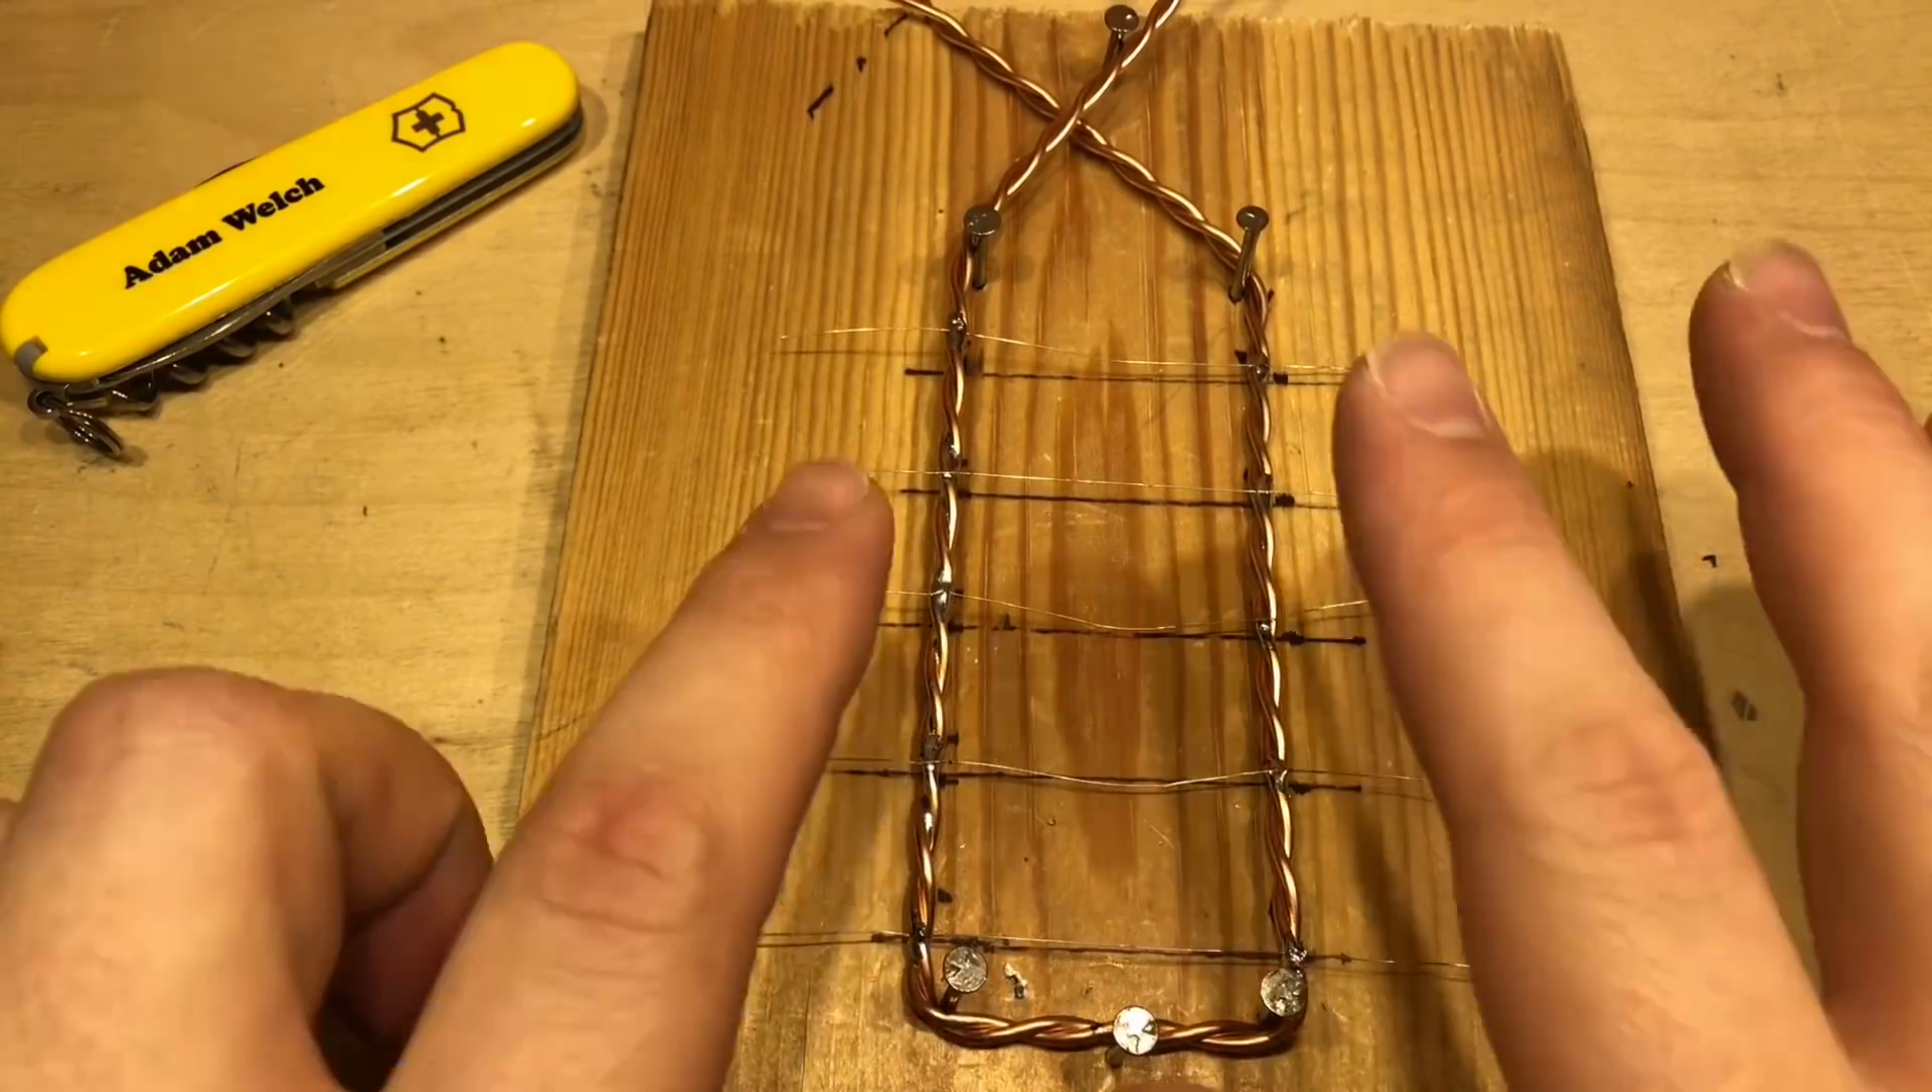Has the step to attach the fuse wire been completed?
Yes.